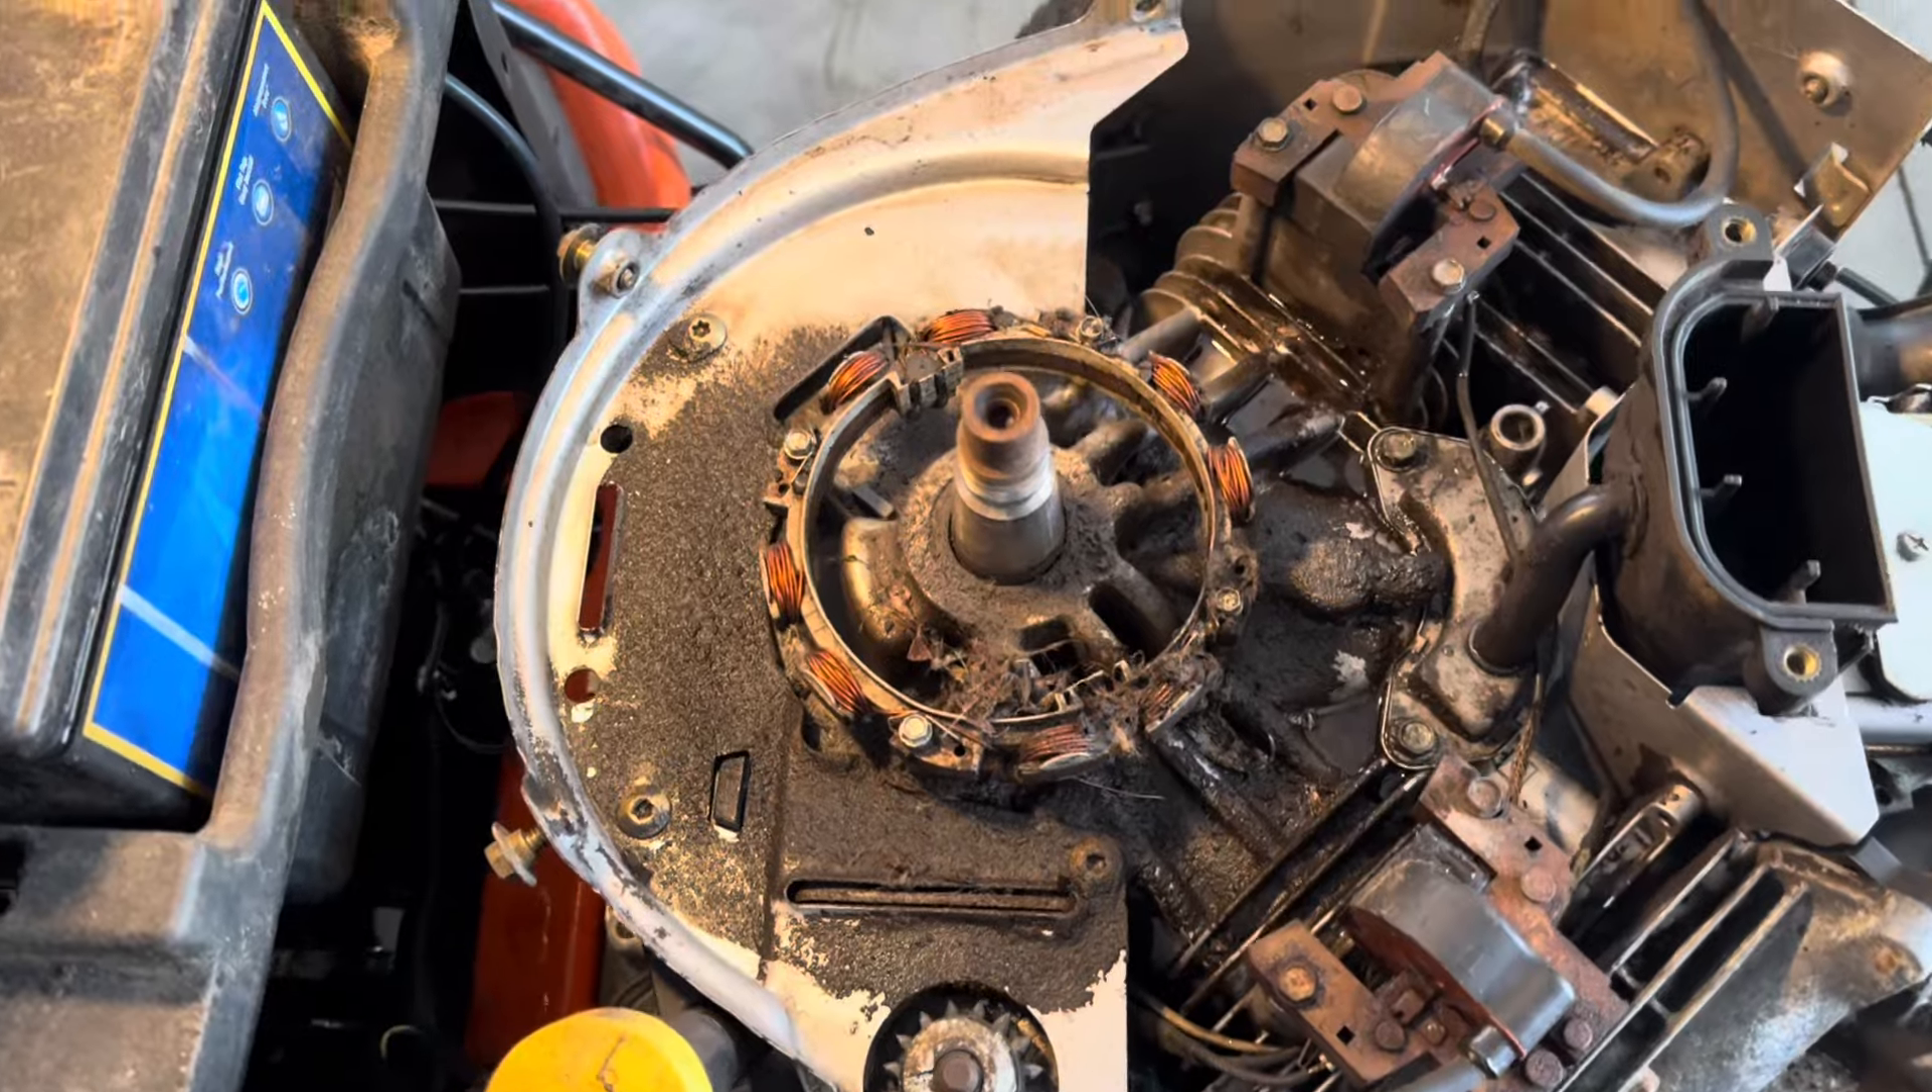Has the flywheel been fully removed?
Yes.